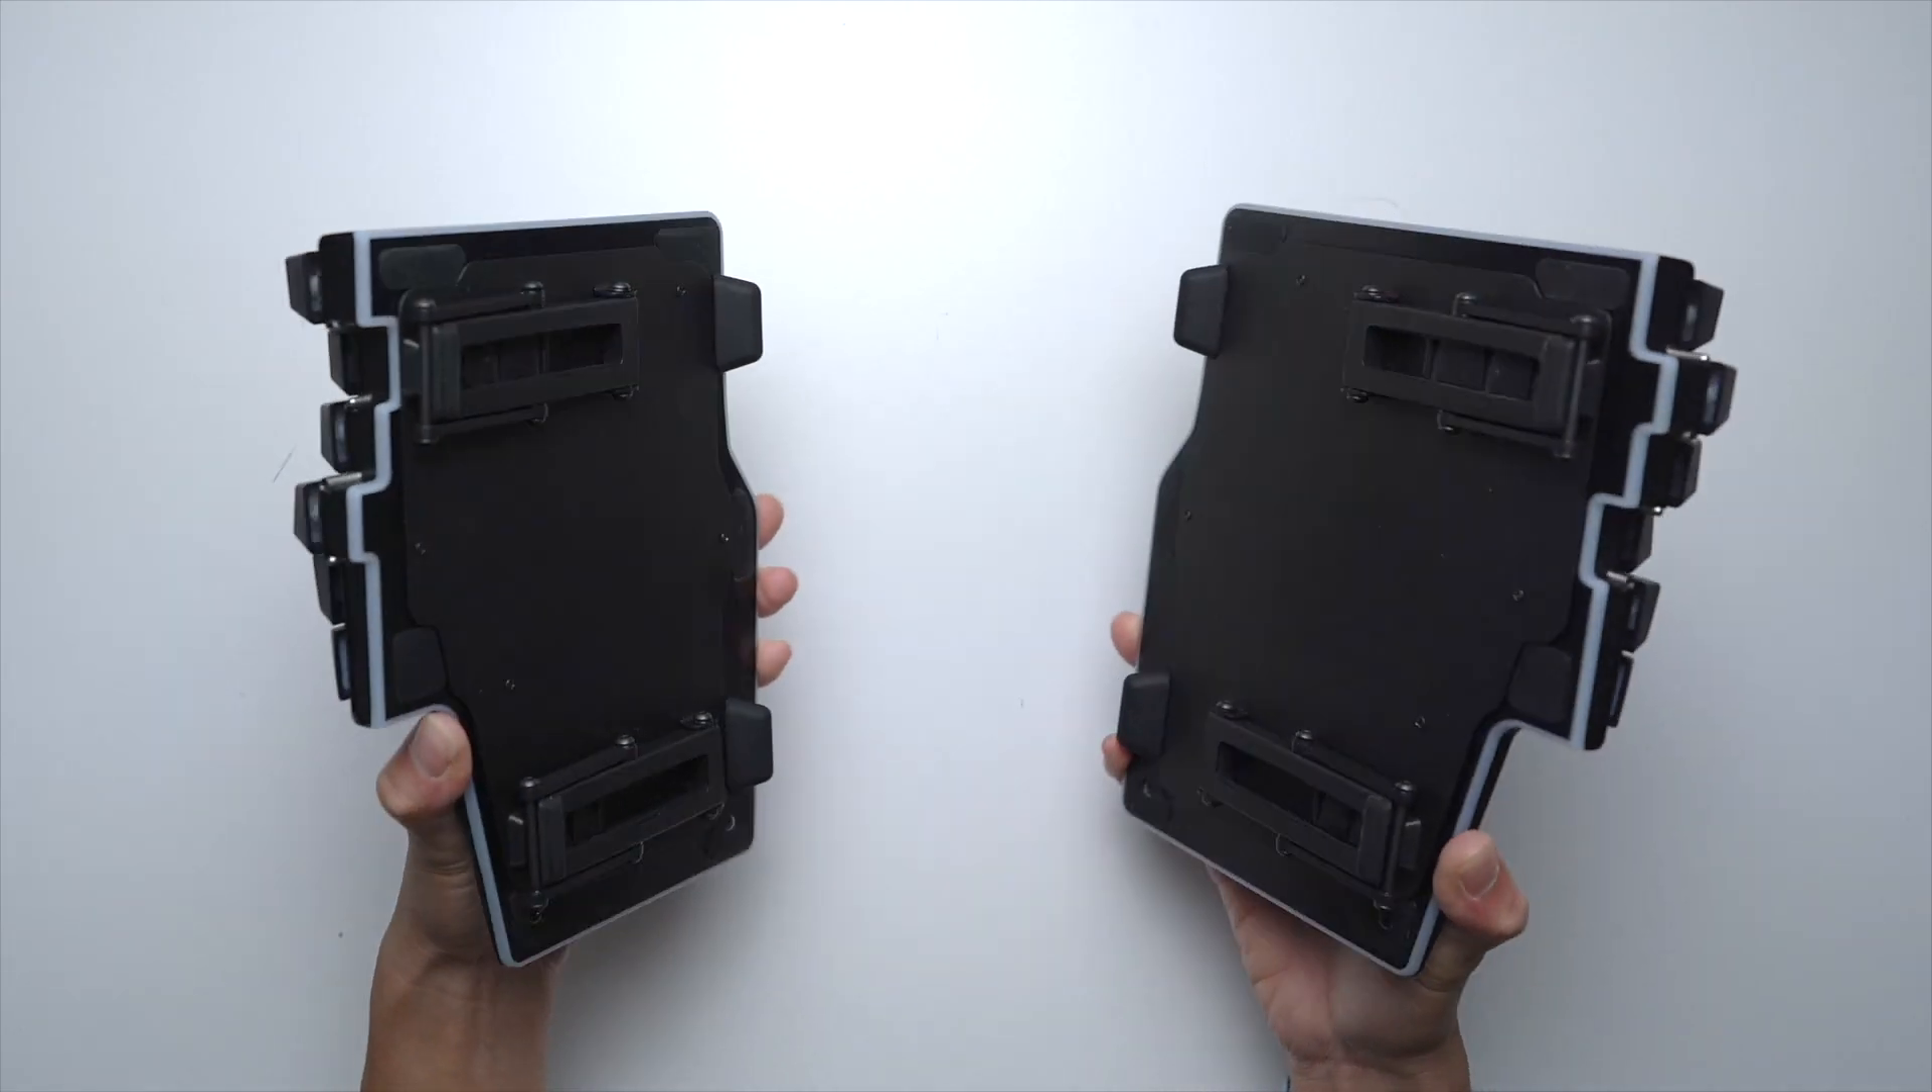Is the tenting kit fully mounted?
Yes.